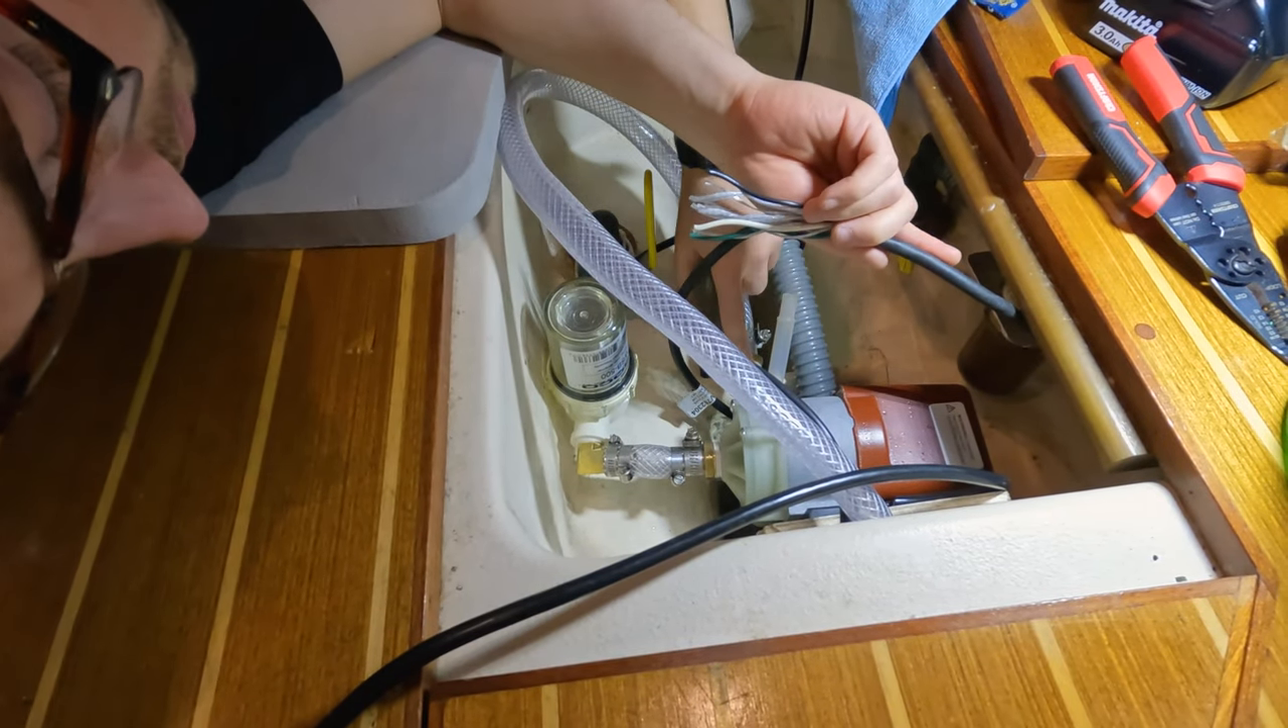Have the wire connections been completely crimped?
No.